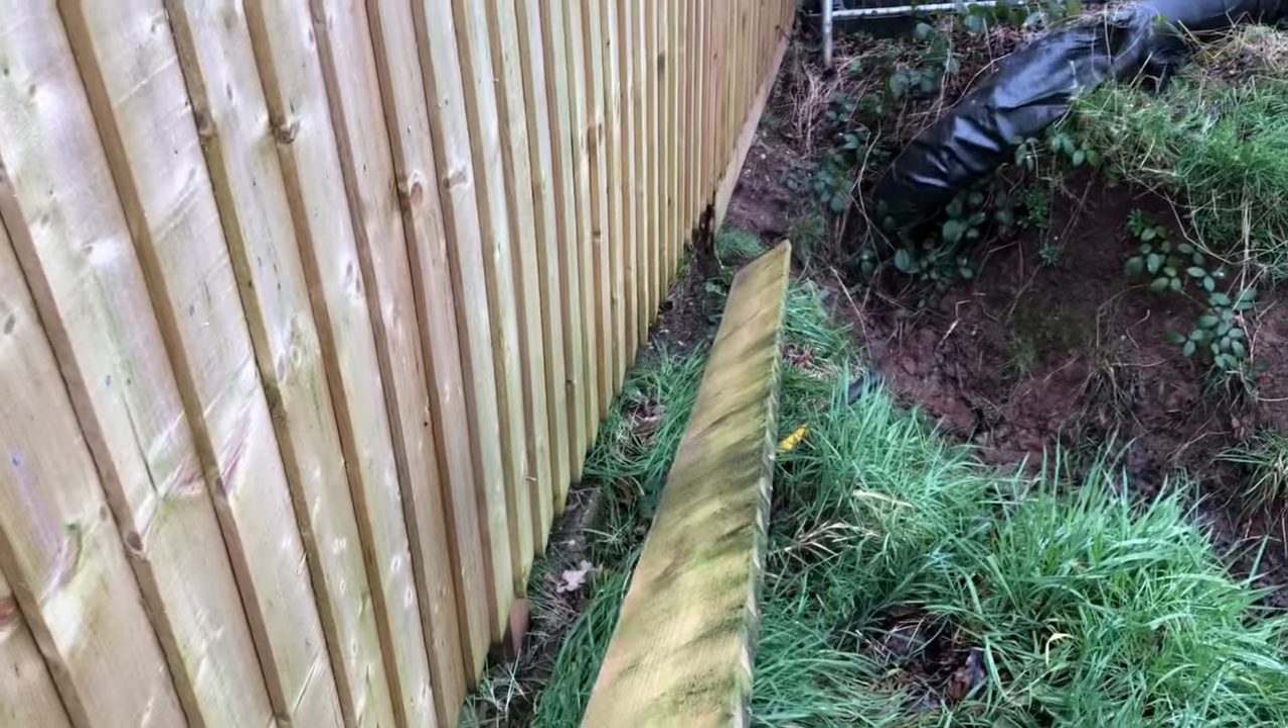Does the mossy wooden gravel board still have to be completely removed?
No.